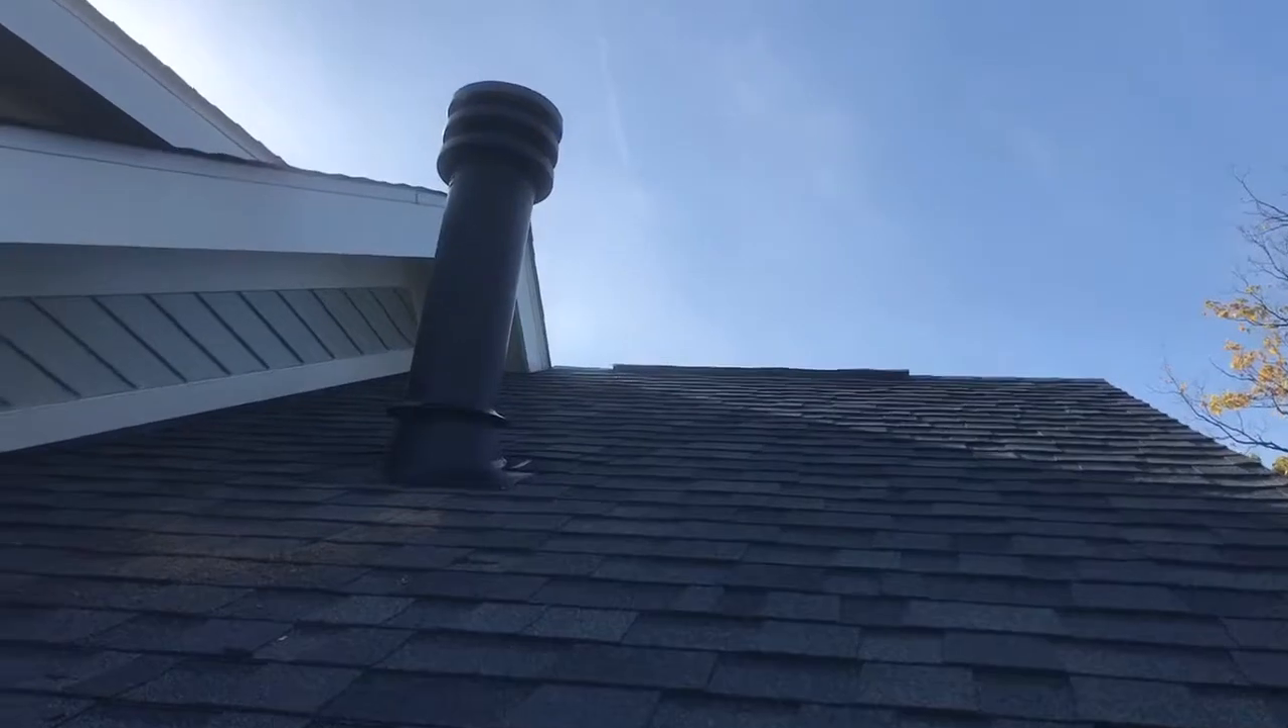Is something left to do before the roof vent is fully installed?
No.